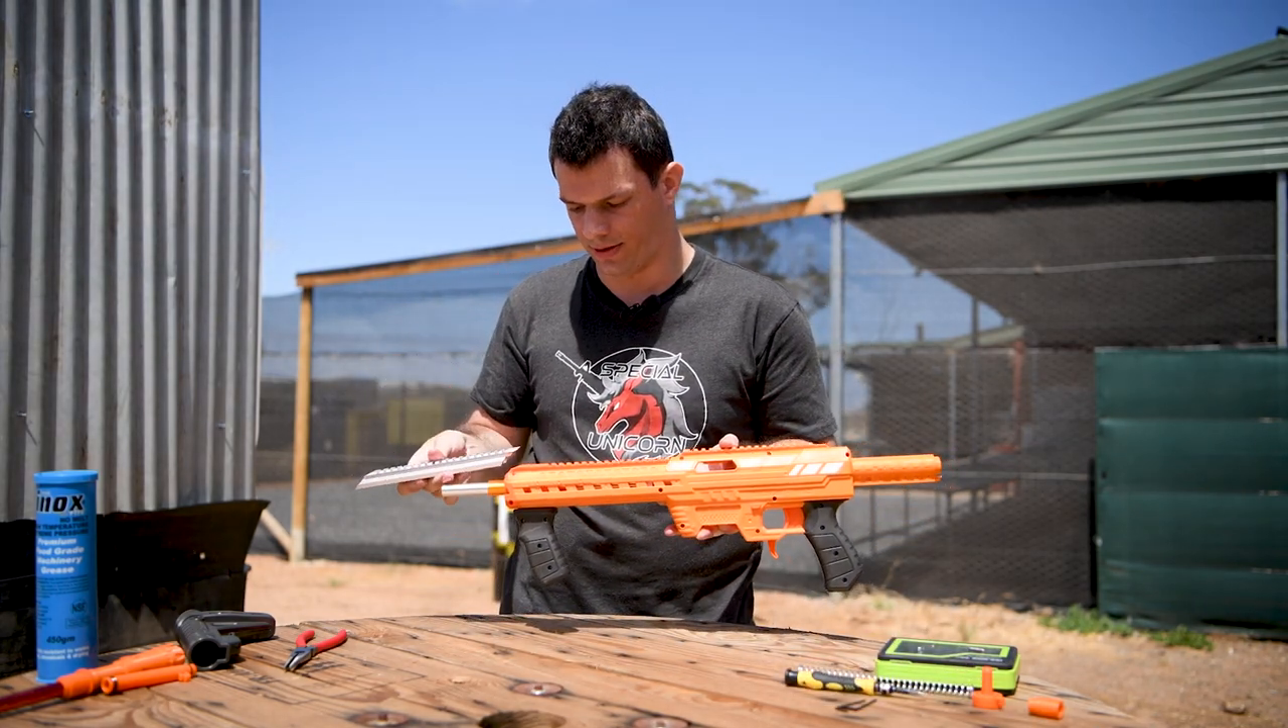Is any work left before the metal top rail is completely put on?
Yes.